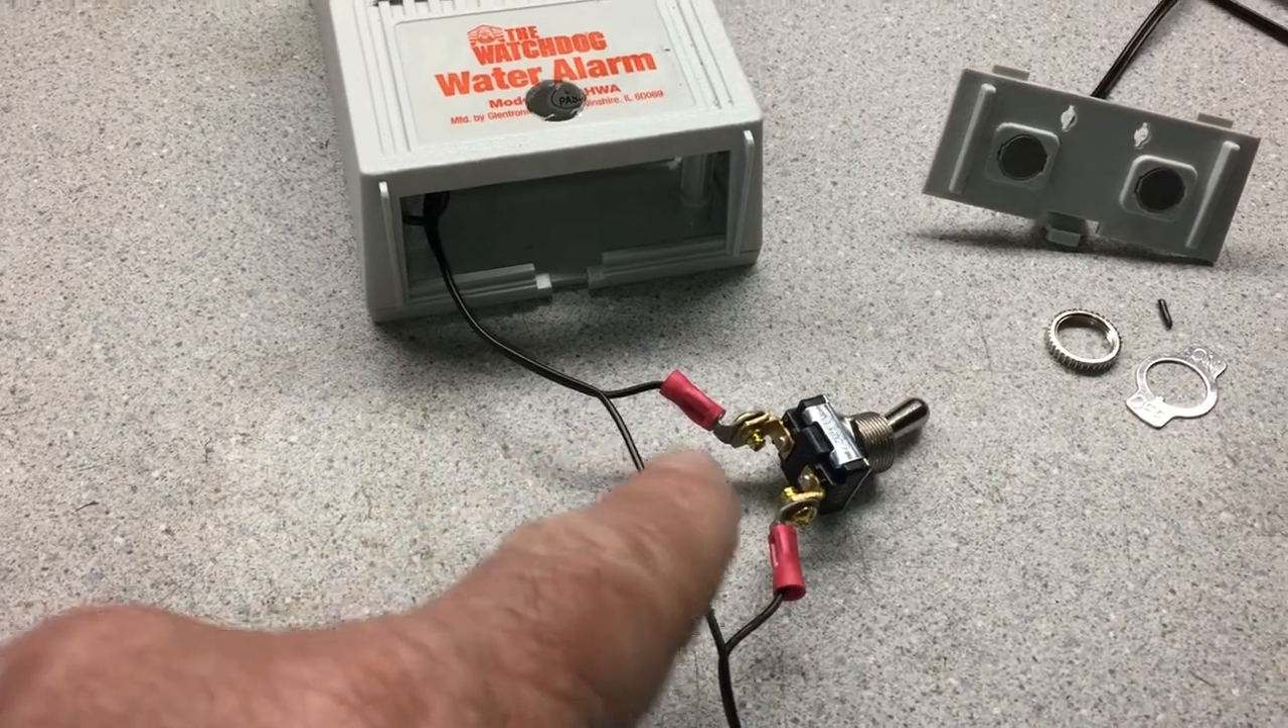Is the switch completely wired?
Yes.